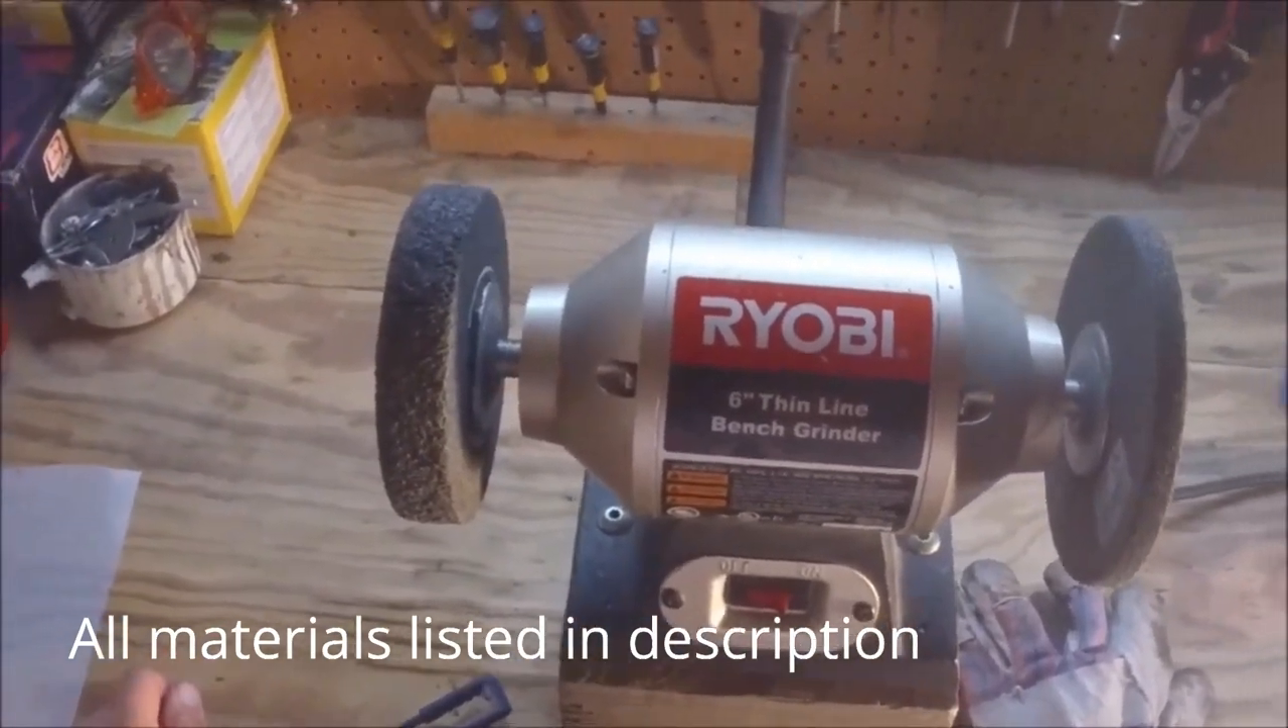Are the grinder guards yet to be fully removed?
No.